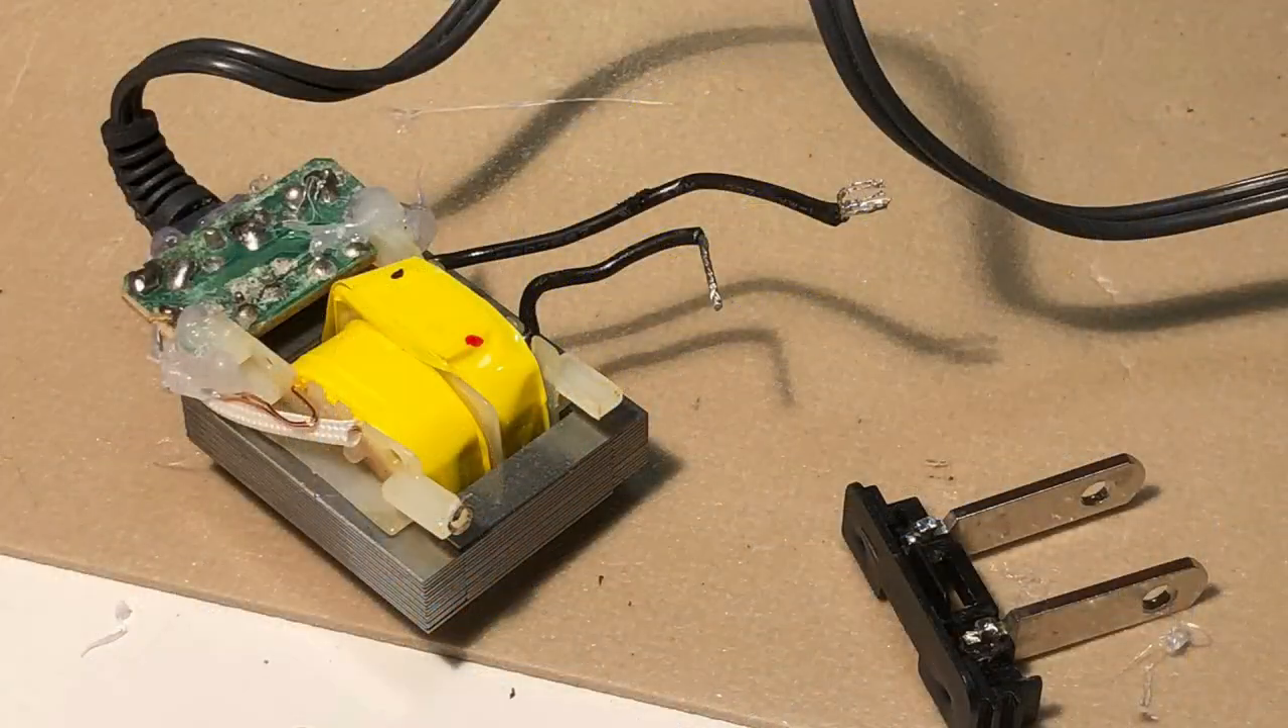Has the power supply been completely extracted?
Yes.